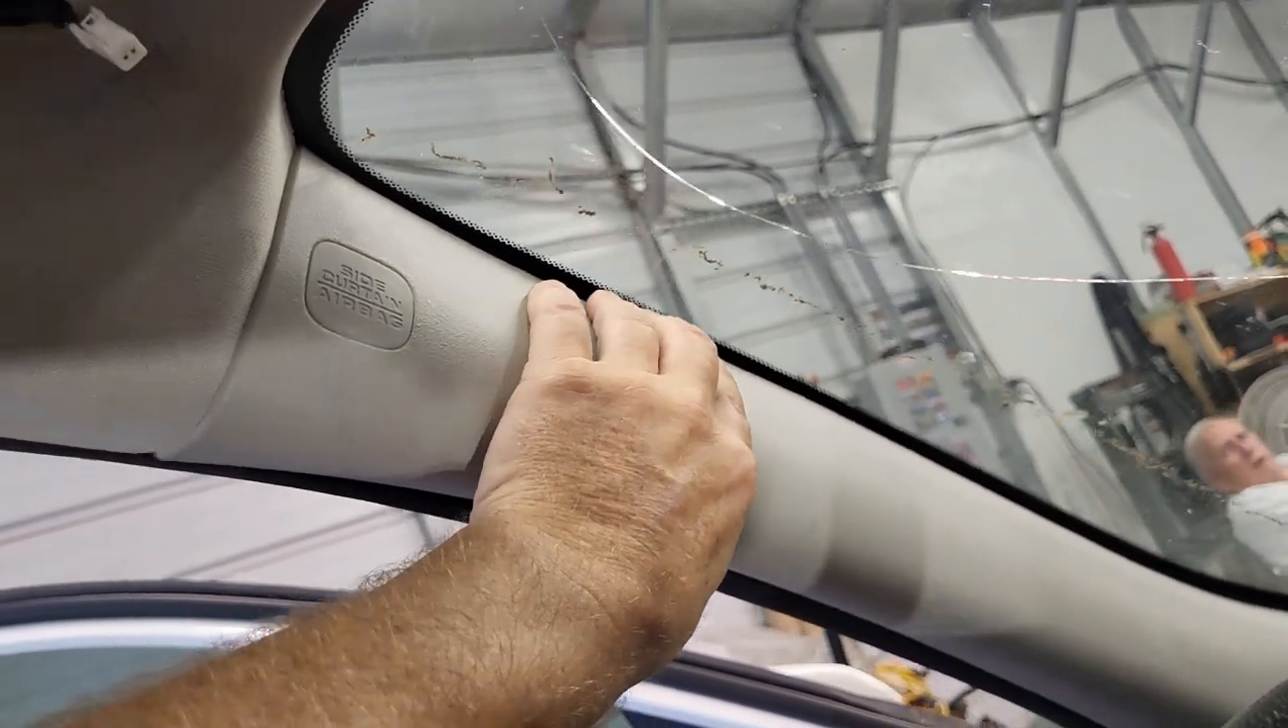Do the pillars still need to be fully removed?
Yes.